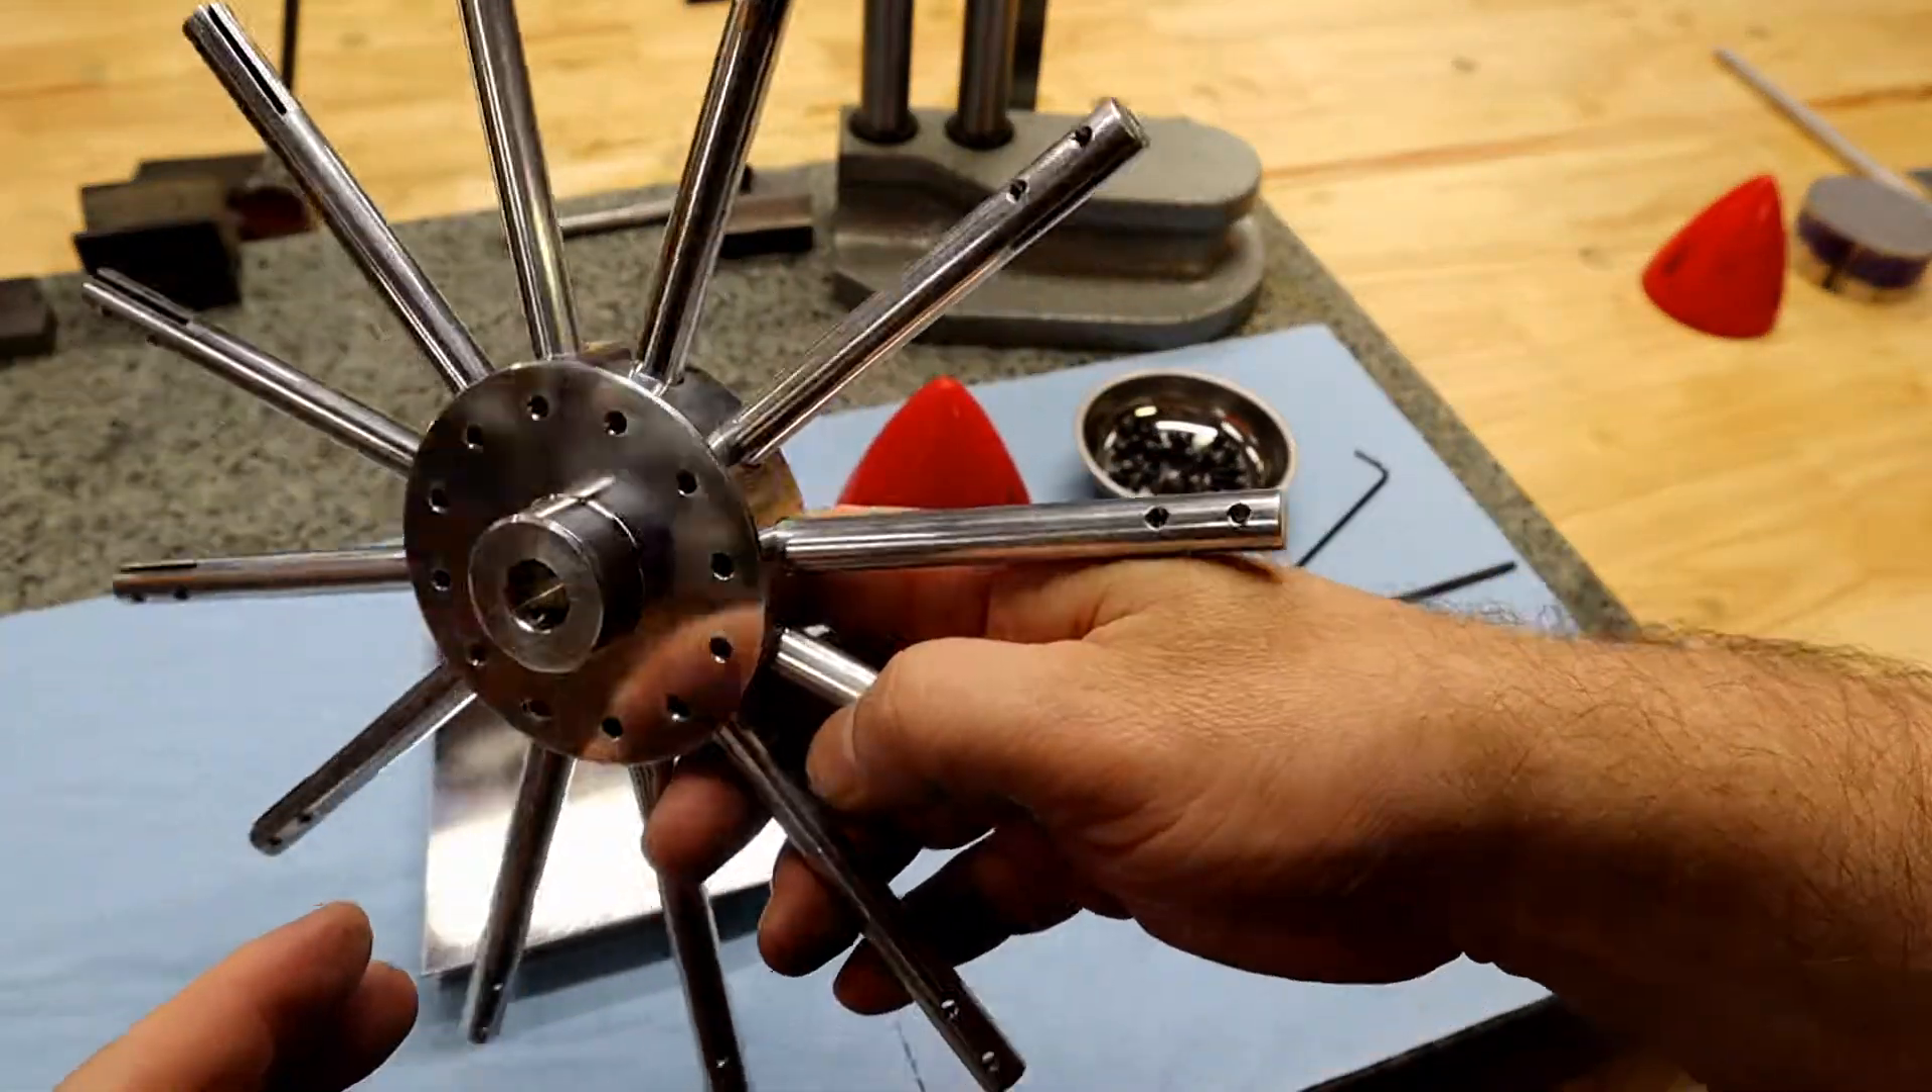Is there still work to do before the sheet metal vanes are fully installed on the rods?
Yes.